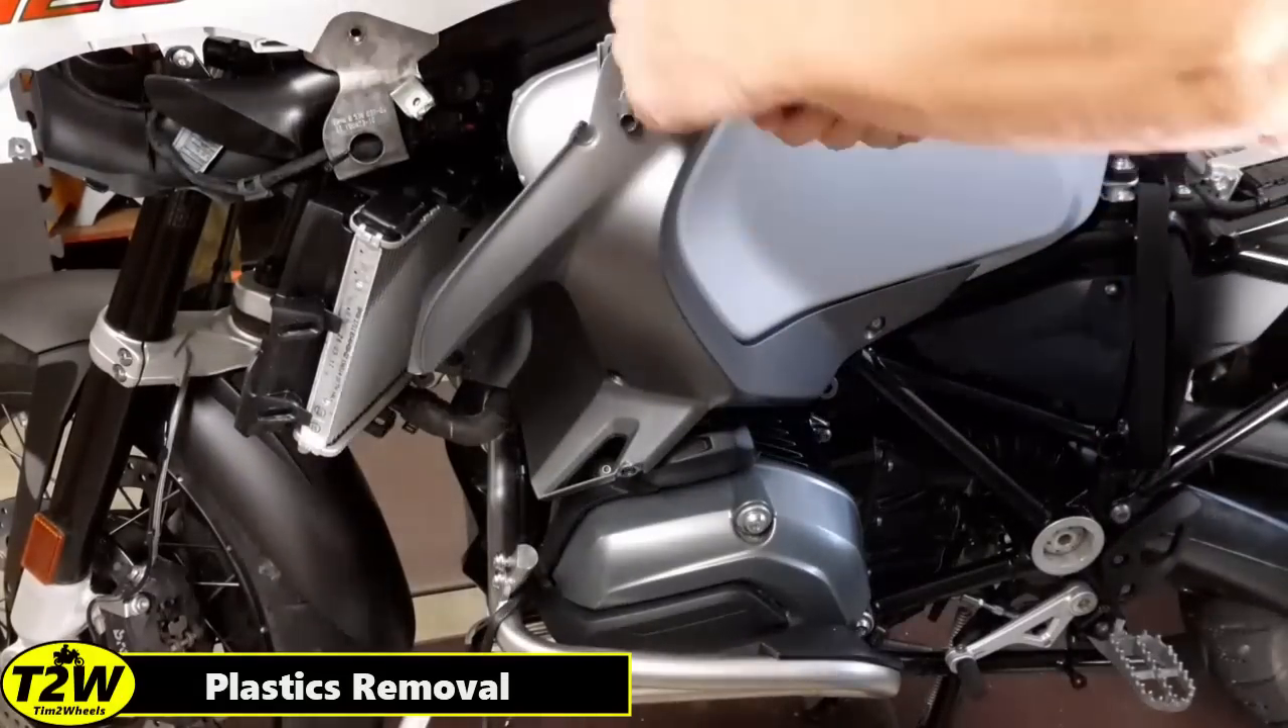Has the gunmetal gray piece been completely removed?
No.